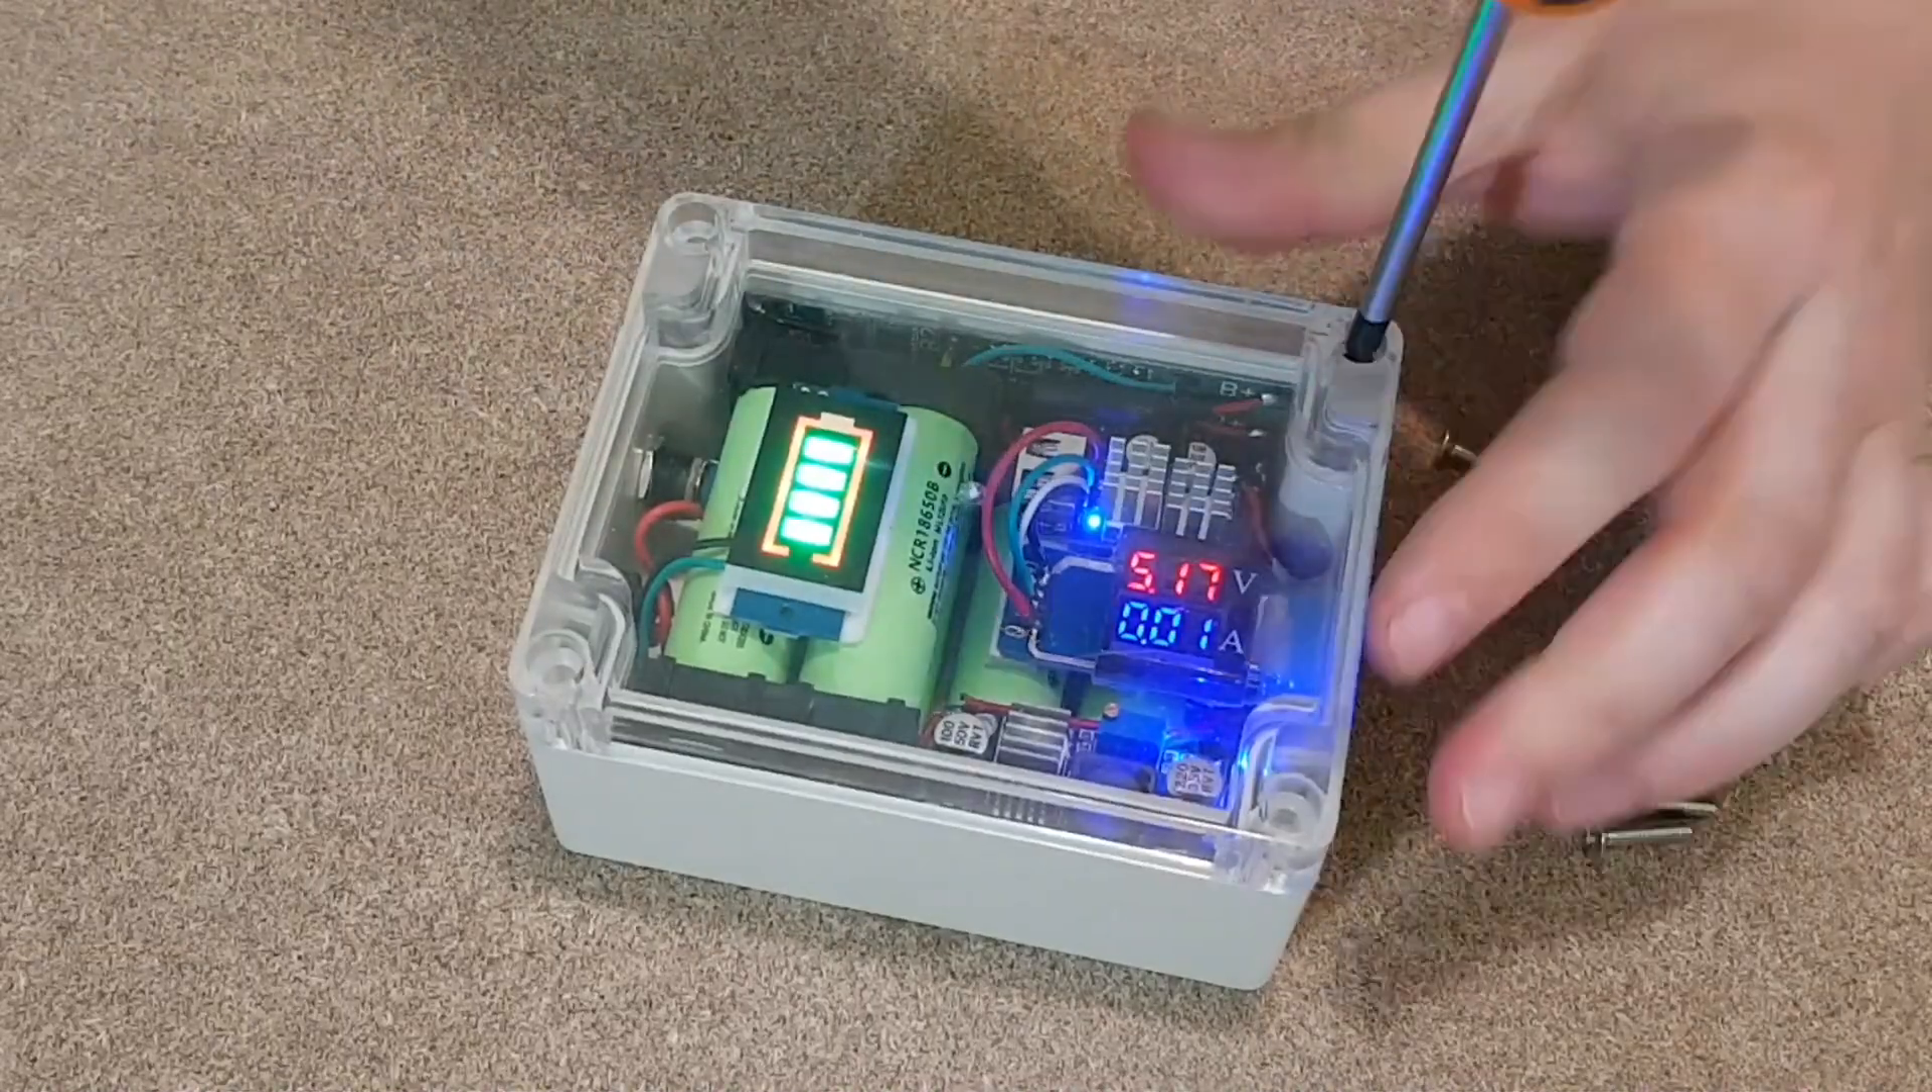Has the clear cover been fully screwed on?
No.